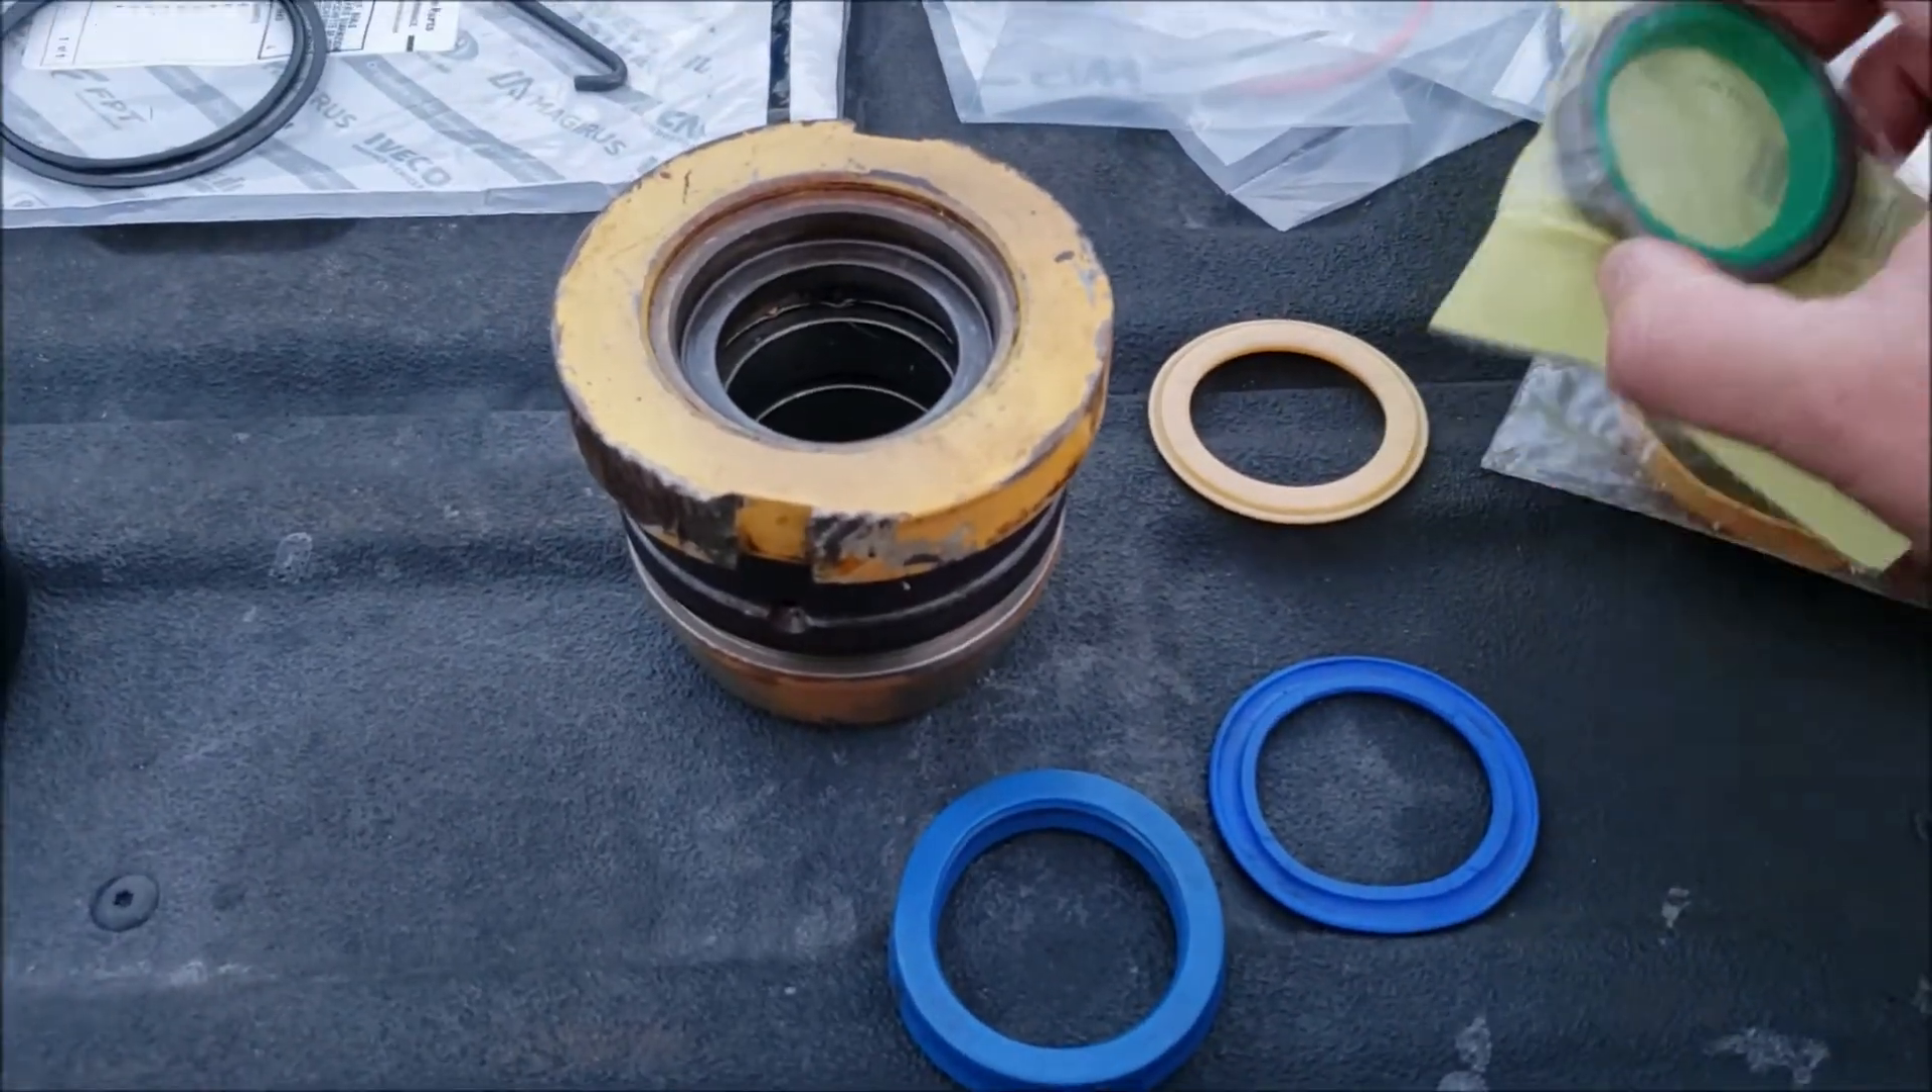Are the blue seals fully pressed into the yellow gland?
No.